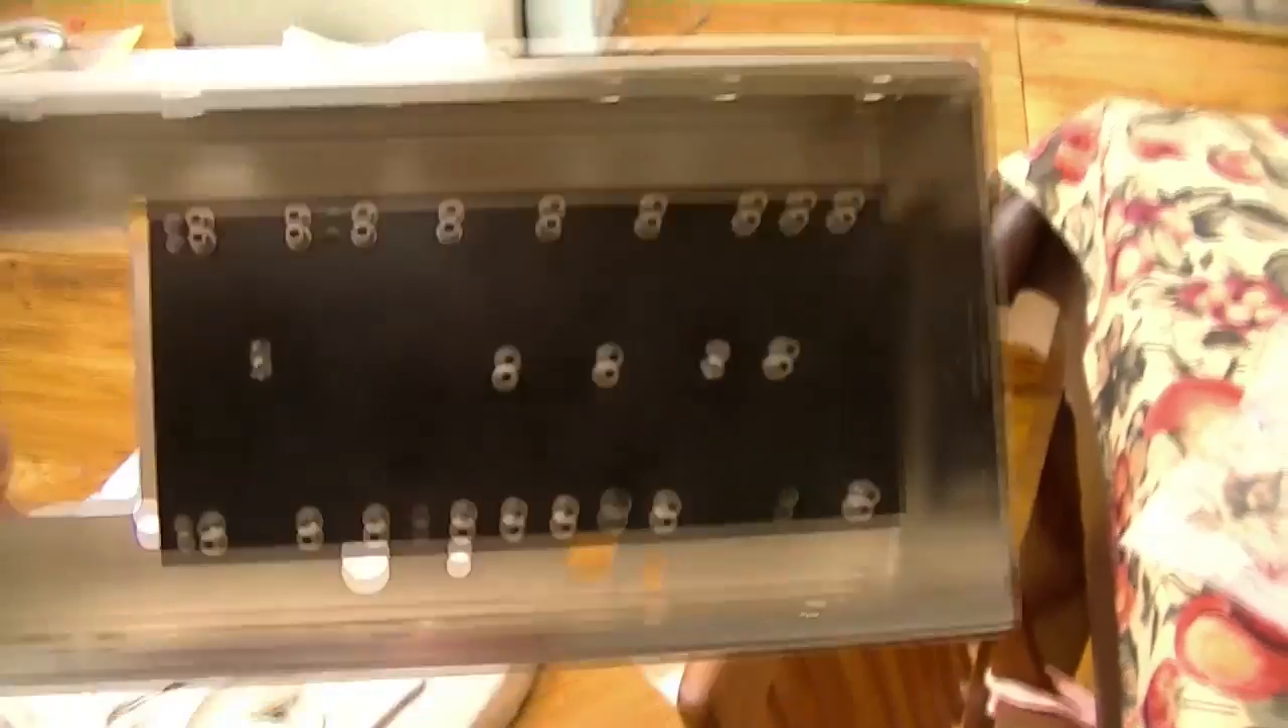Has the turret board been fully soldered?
No.